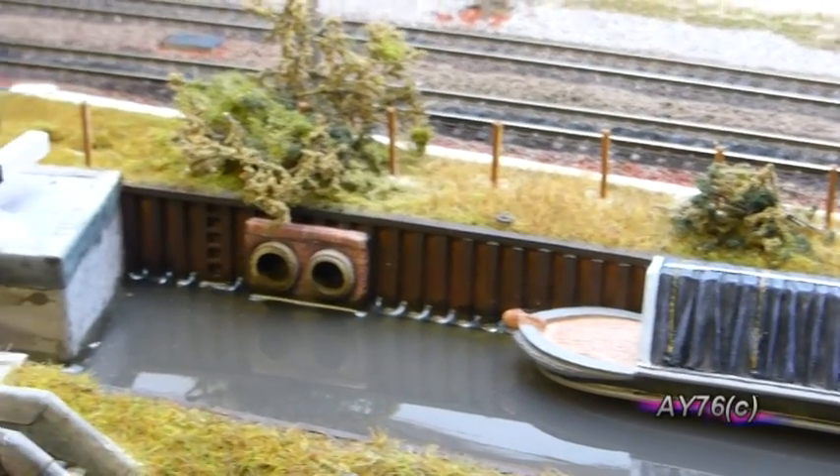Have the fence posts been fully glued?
Yes.